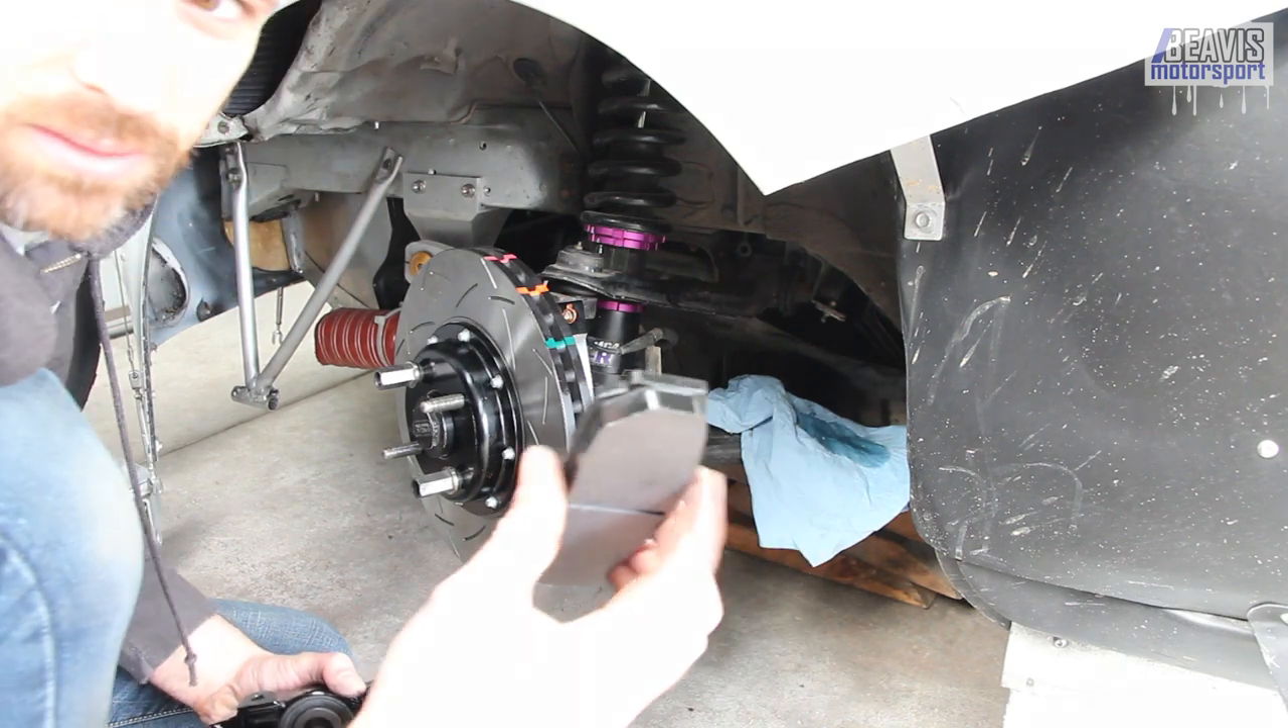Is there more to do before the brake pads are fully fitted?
Yes.